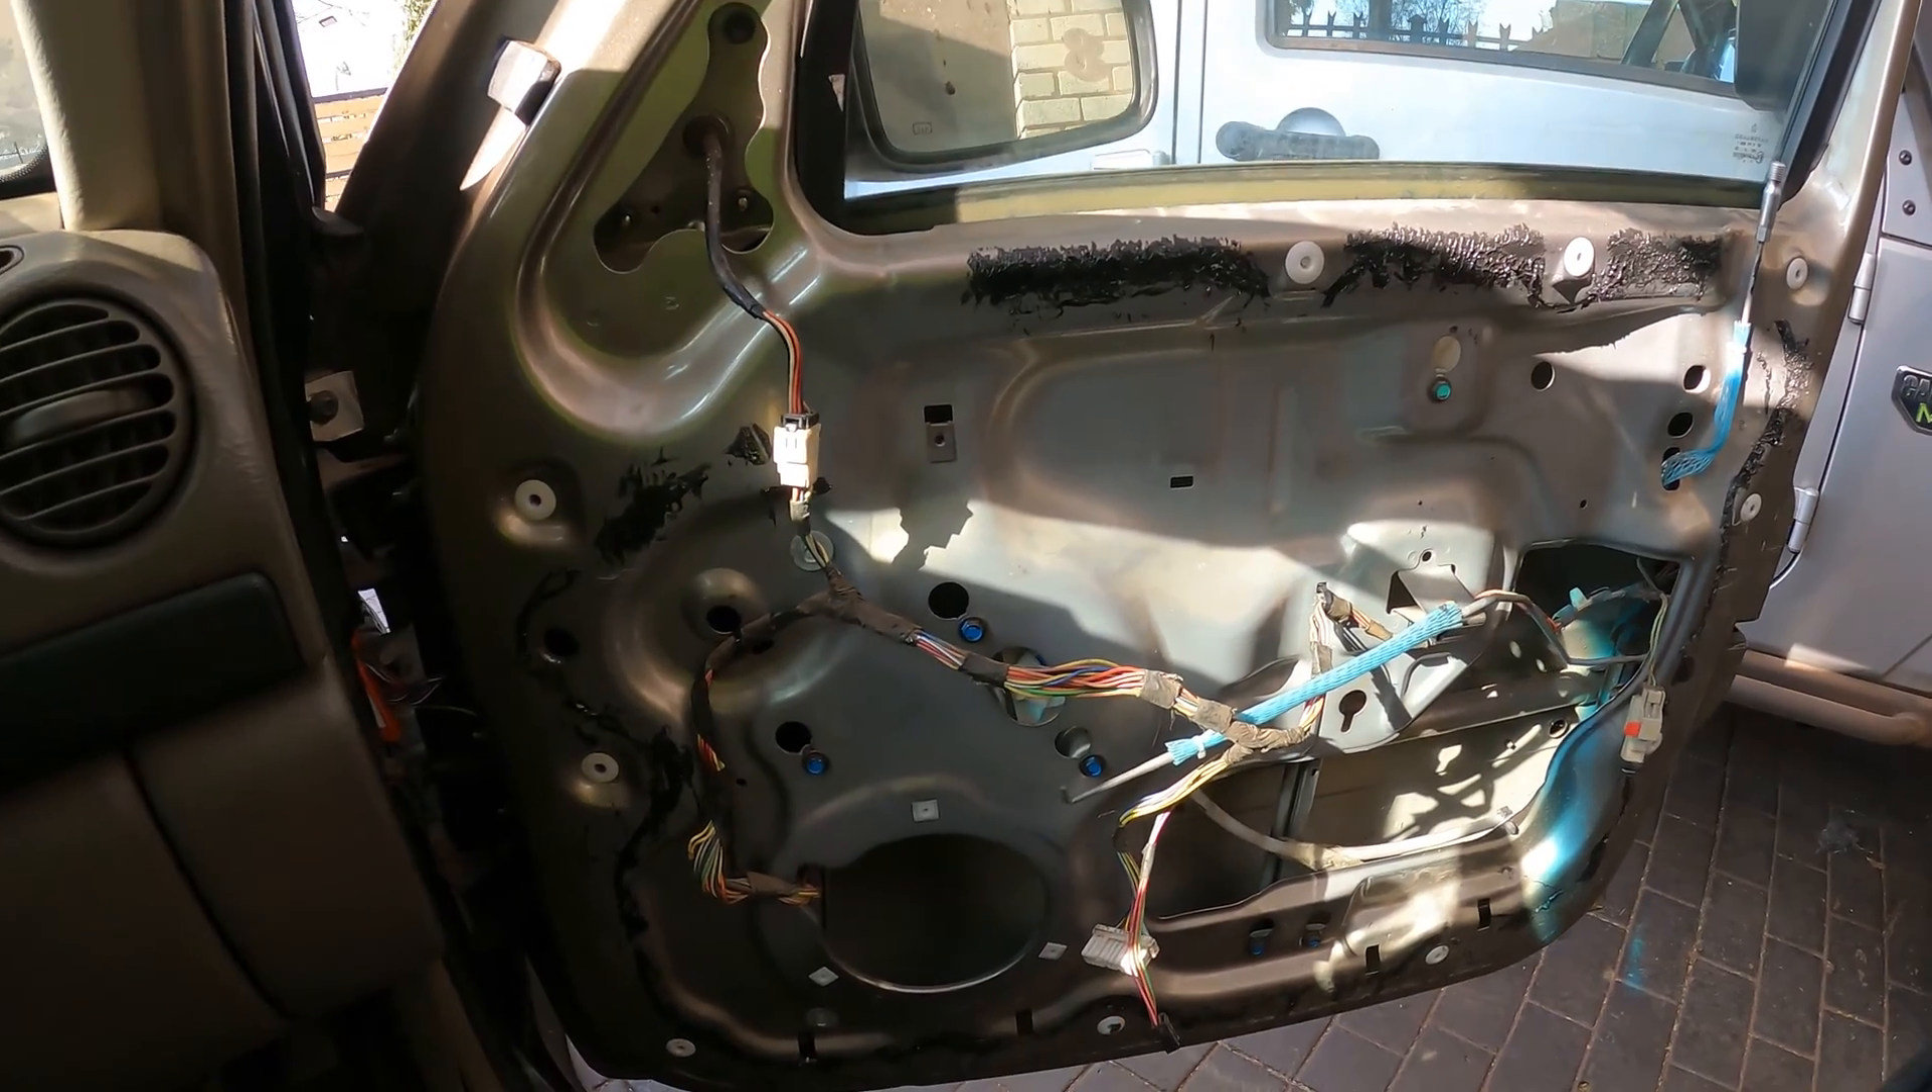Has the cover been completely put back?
No.